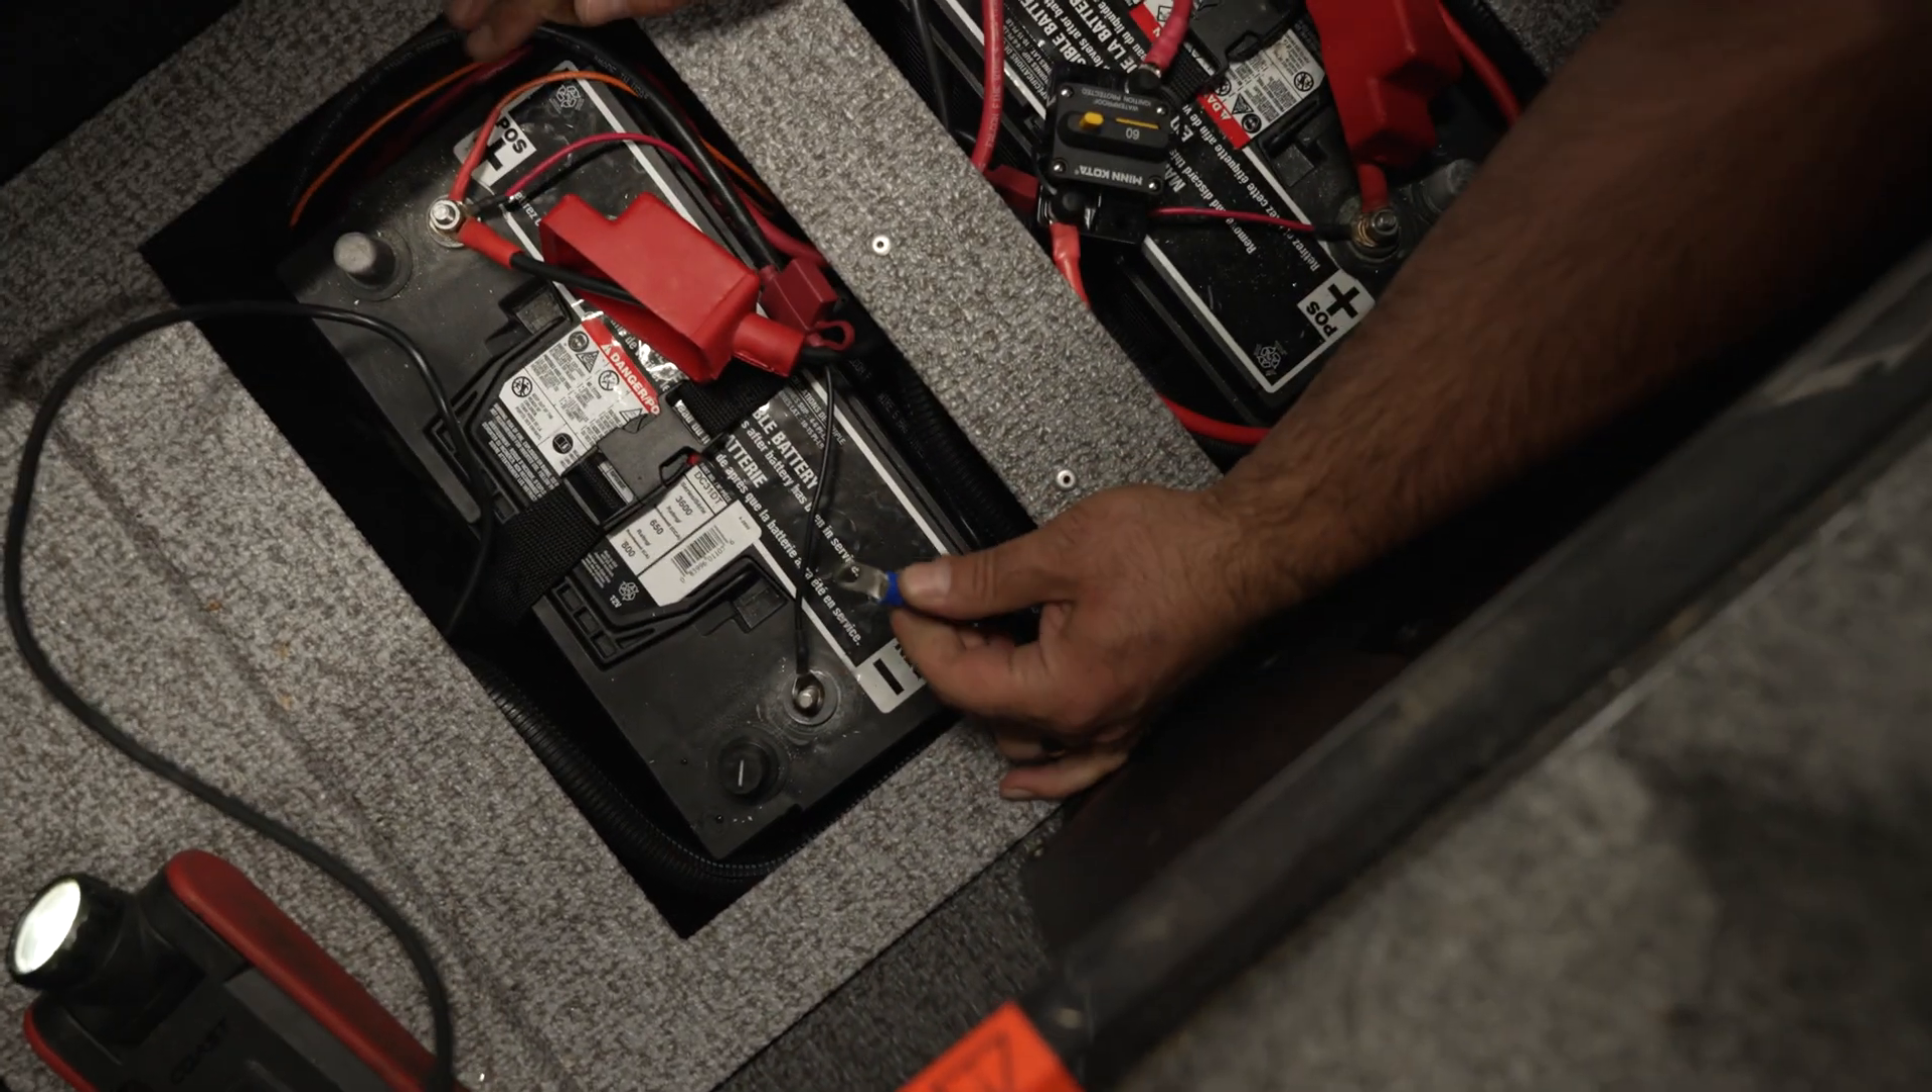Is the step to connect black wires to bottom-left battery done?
No.